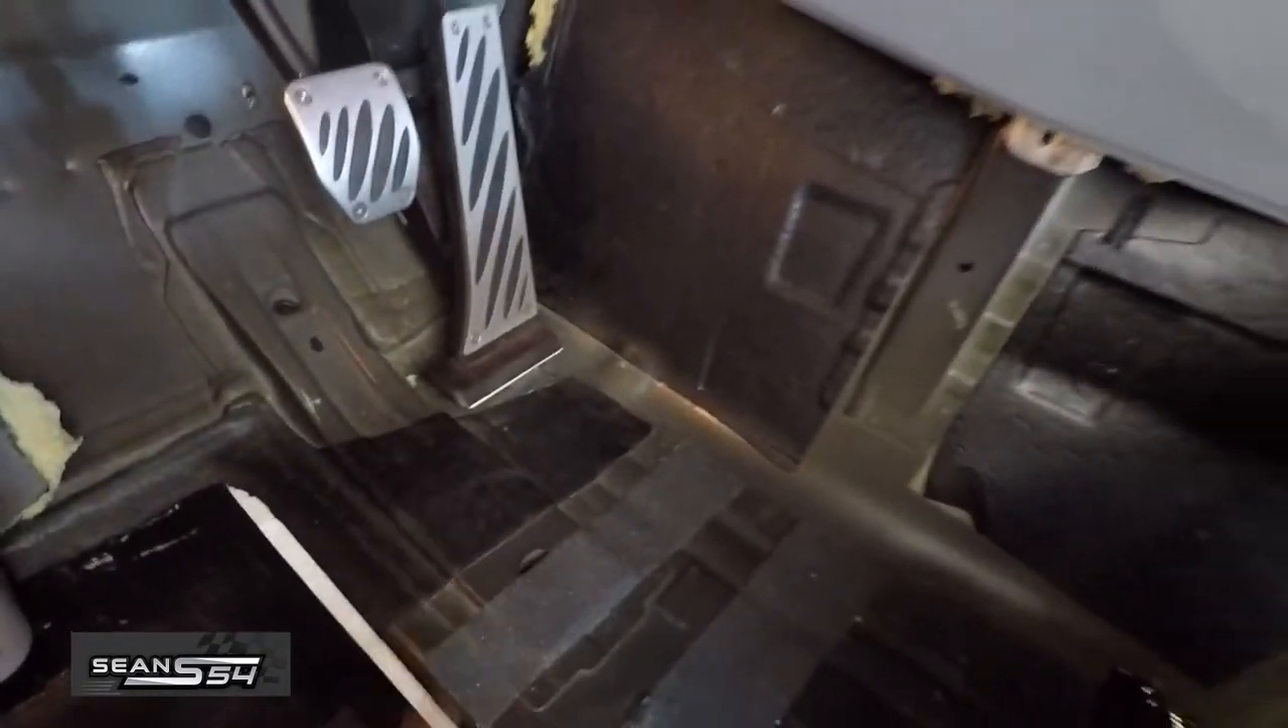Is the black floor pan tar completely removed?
No.